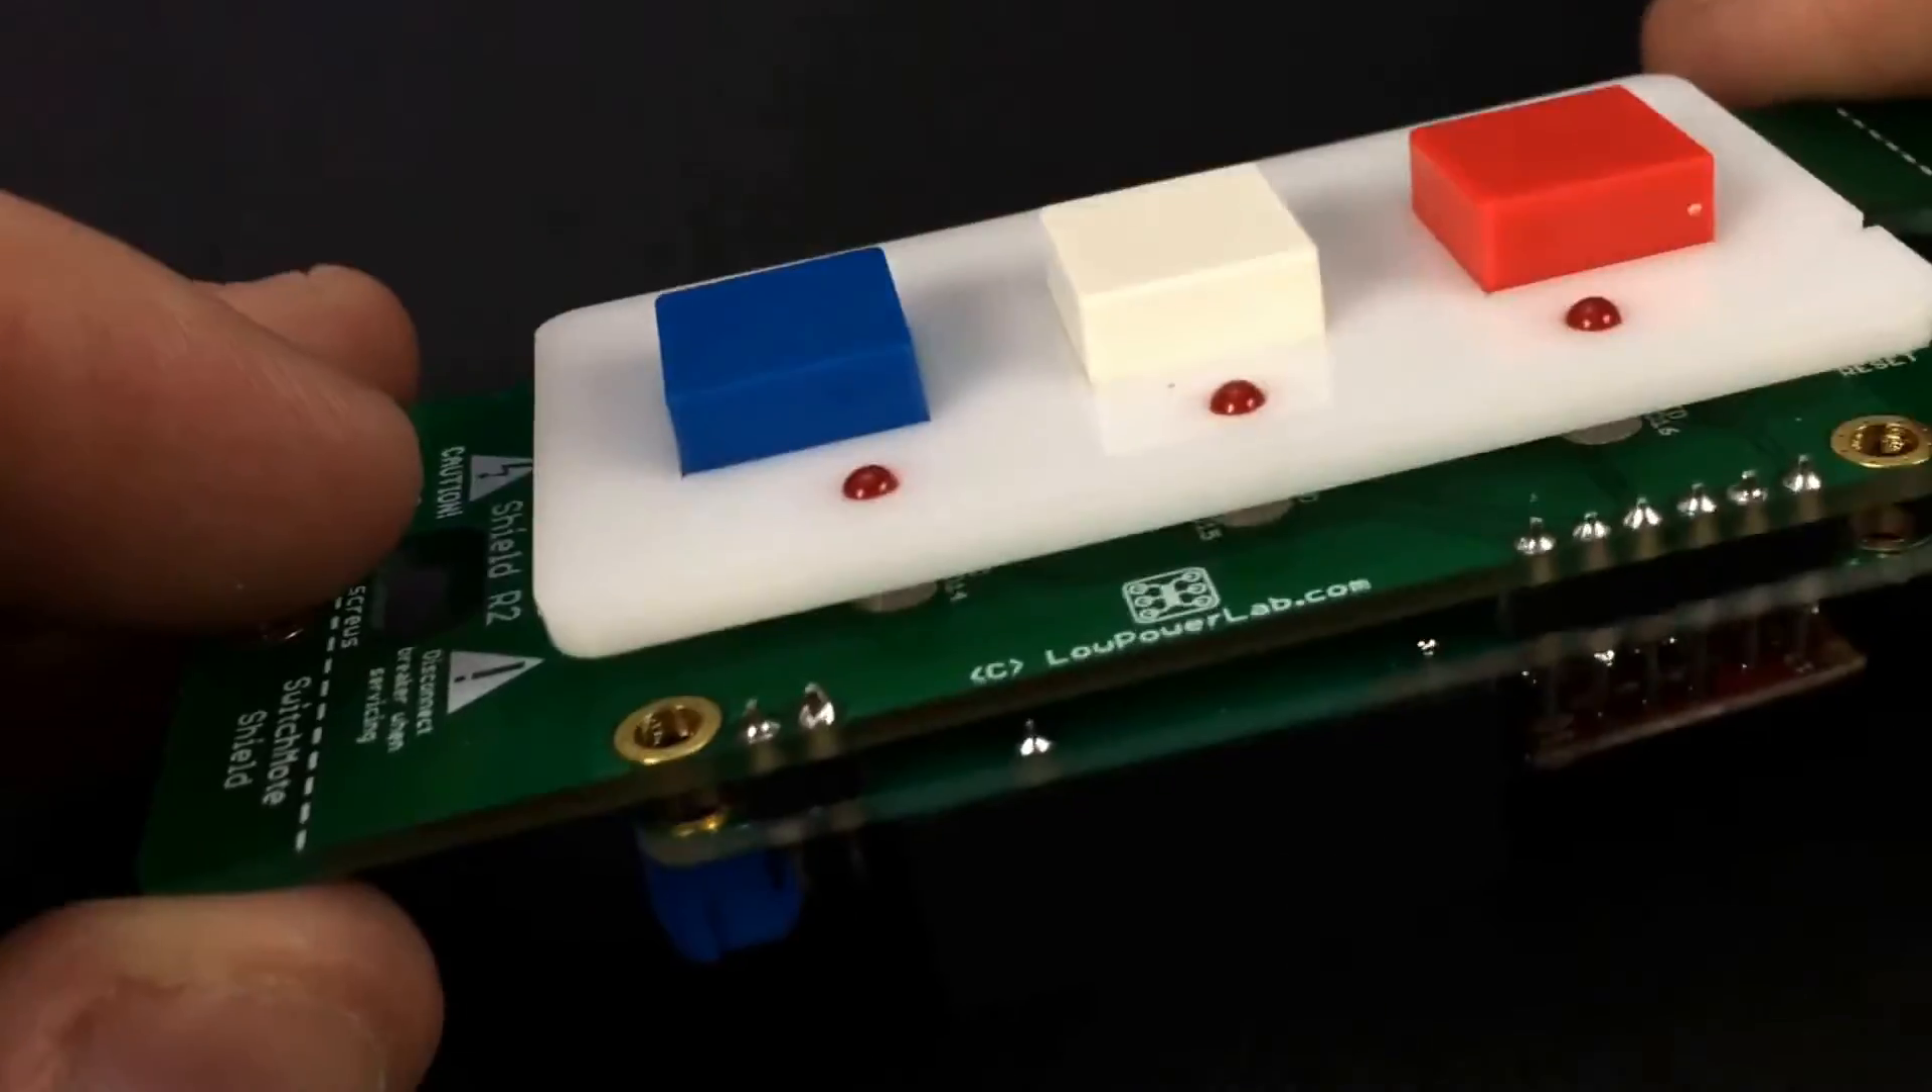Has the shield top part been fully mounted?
Yes.